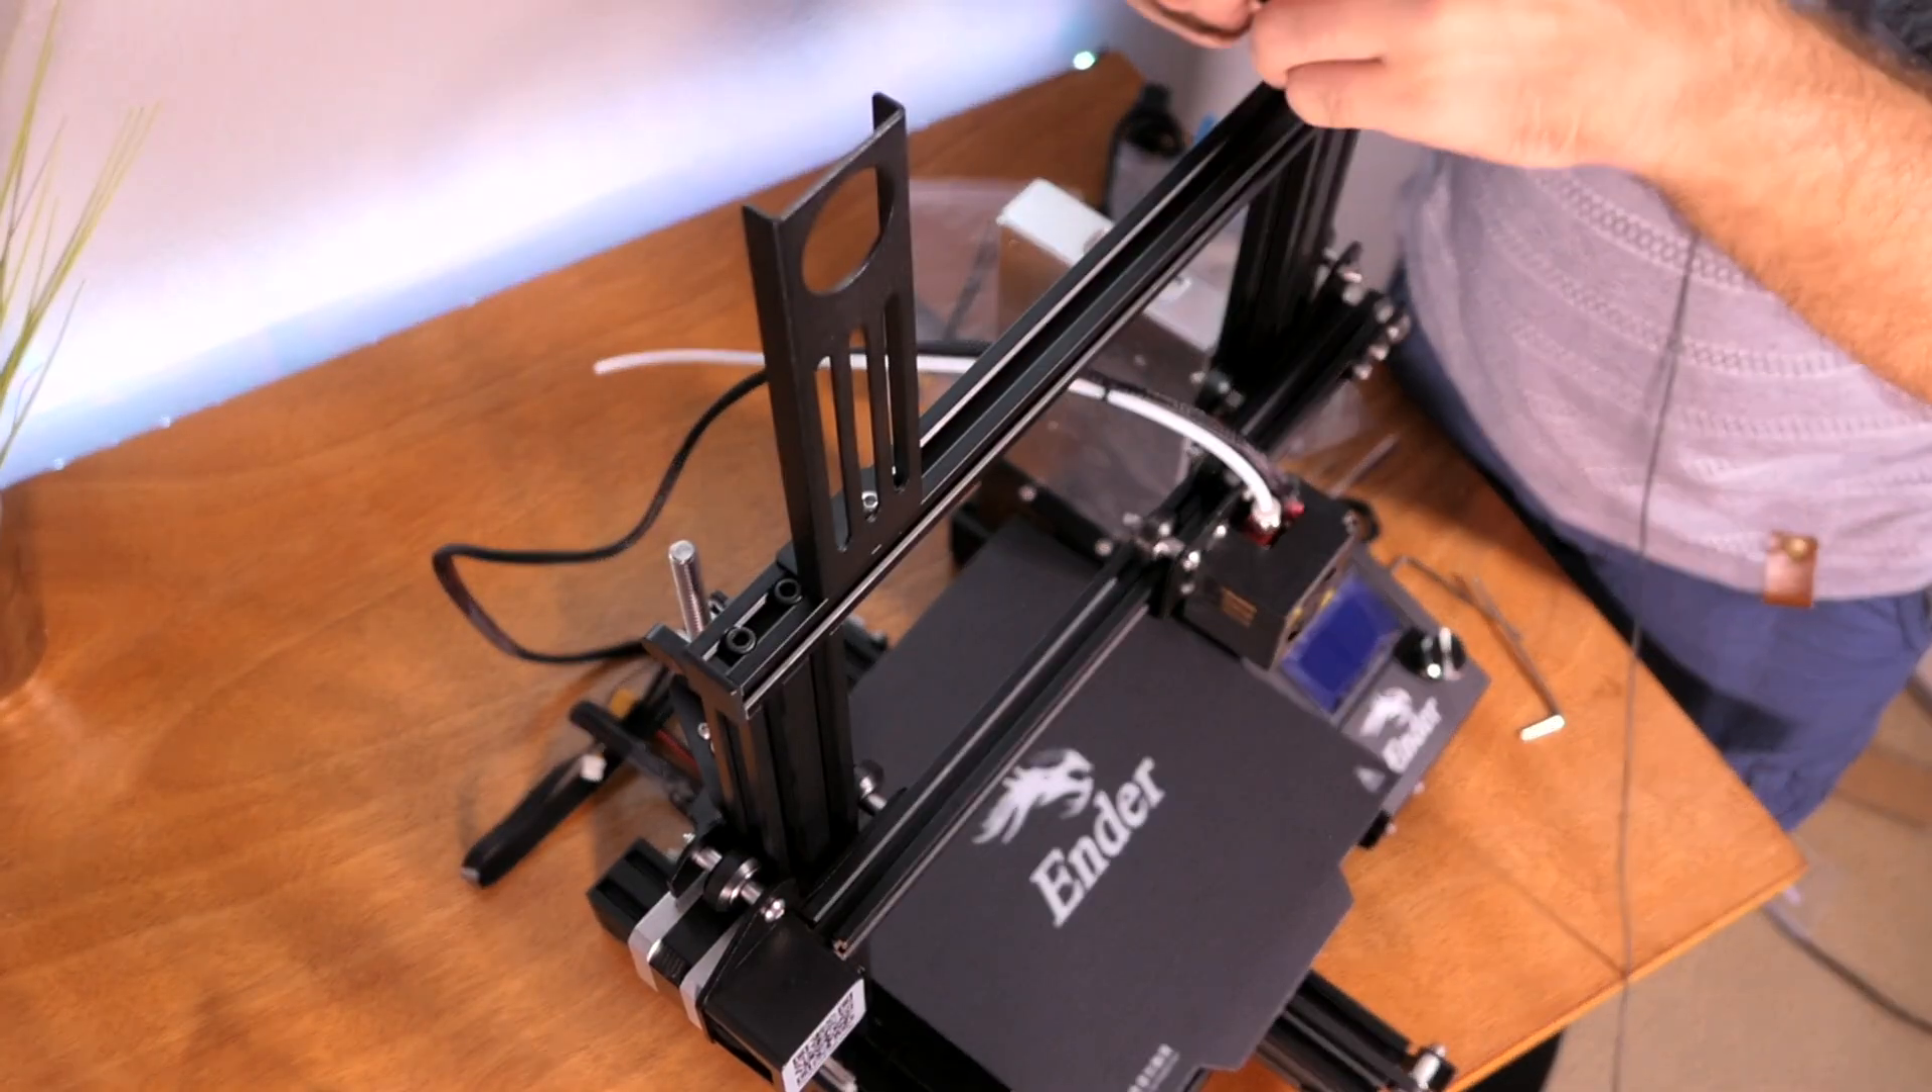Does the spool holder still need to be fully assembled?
Yes.